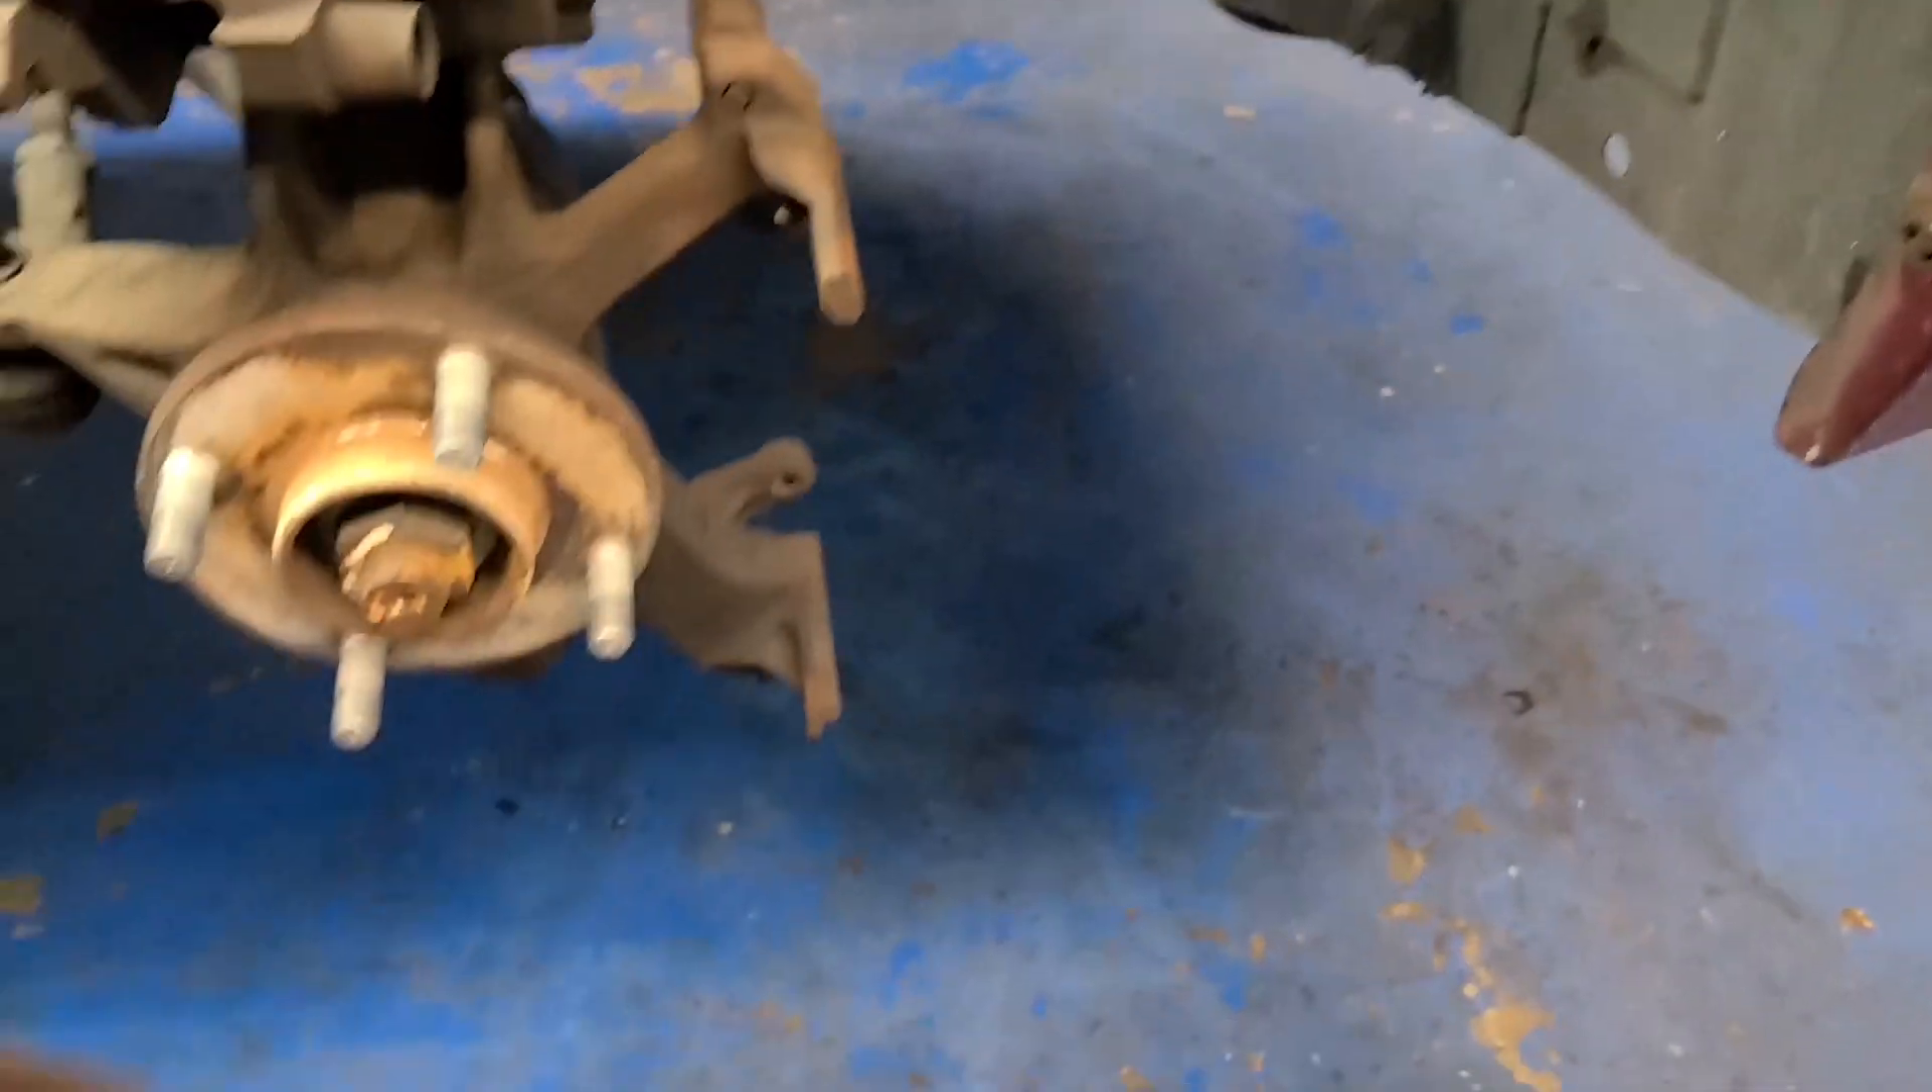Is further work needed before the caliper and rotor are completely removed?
No.